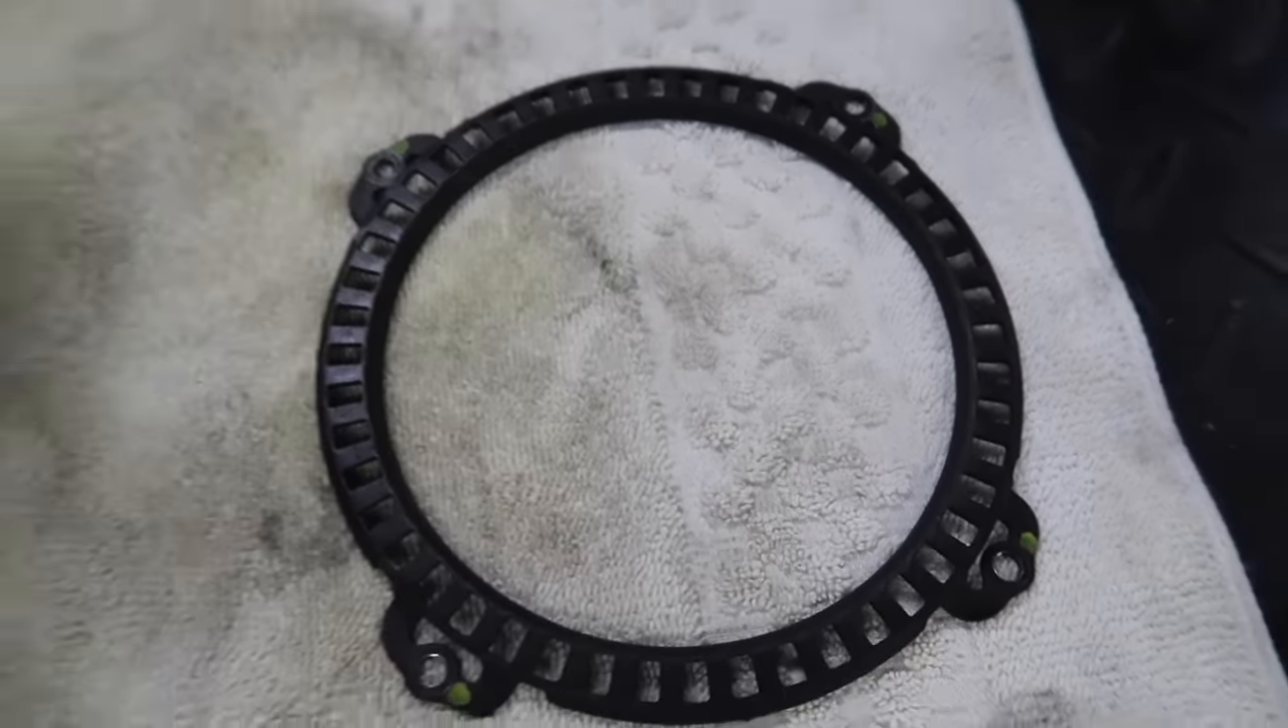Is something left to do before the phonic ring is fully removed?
No.